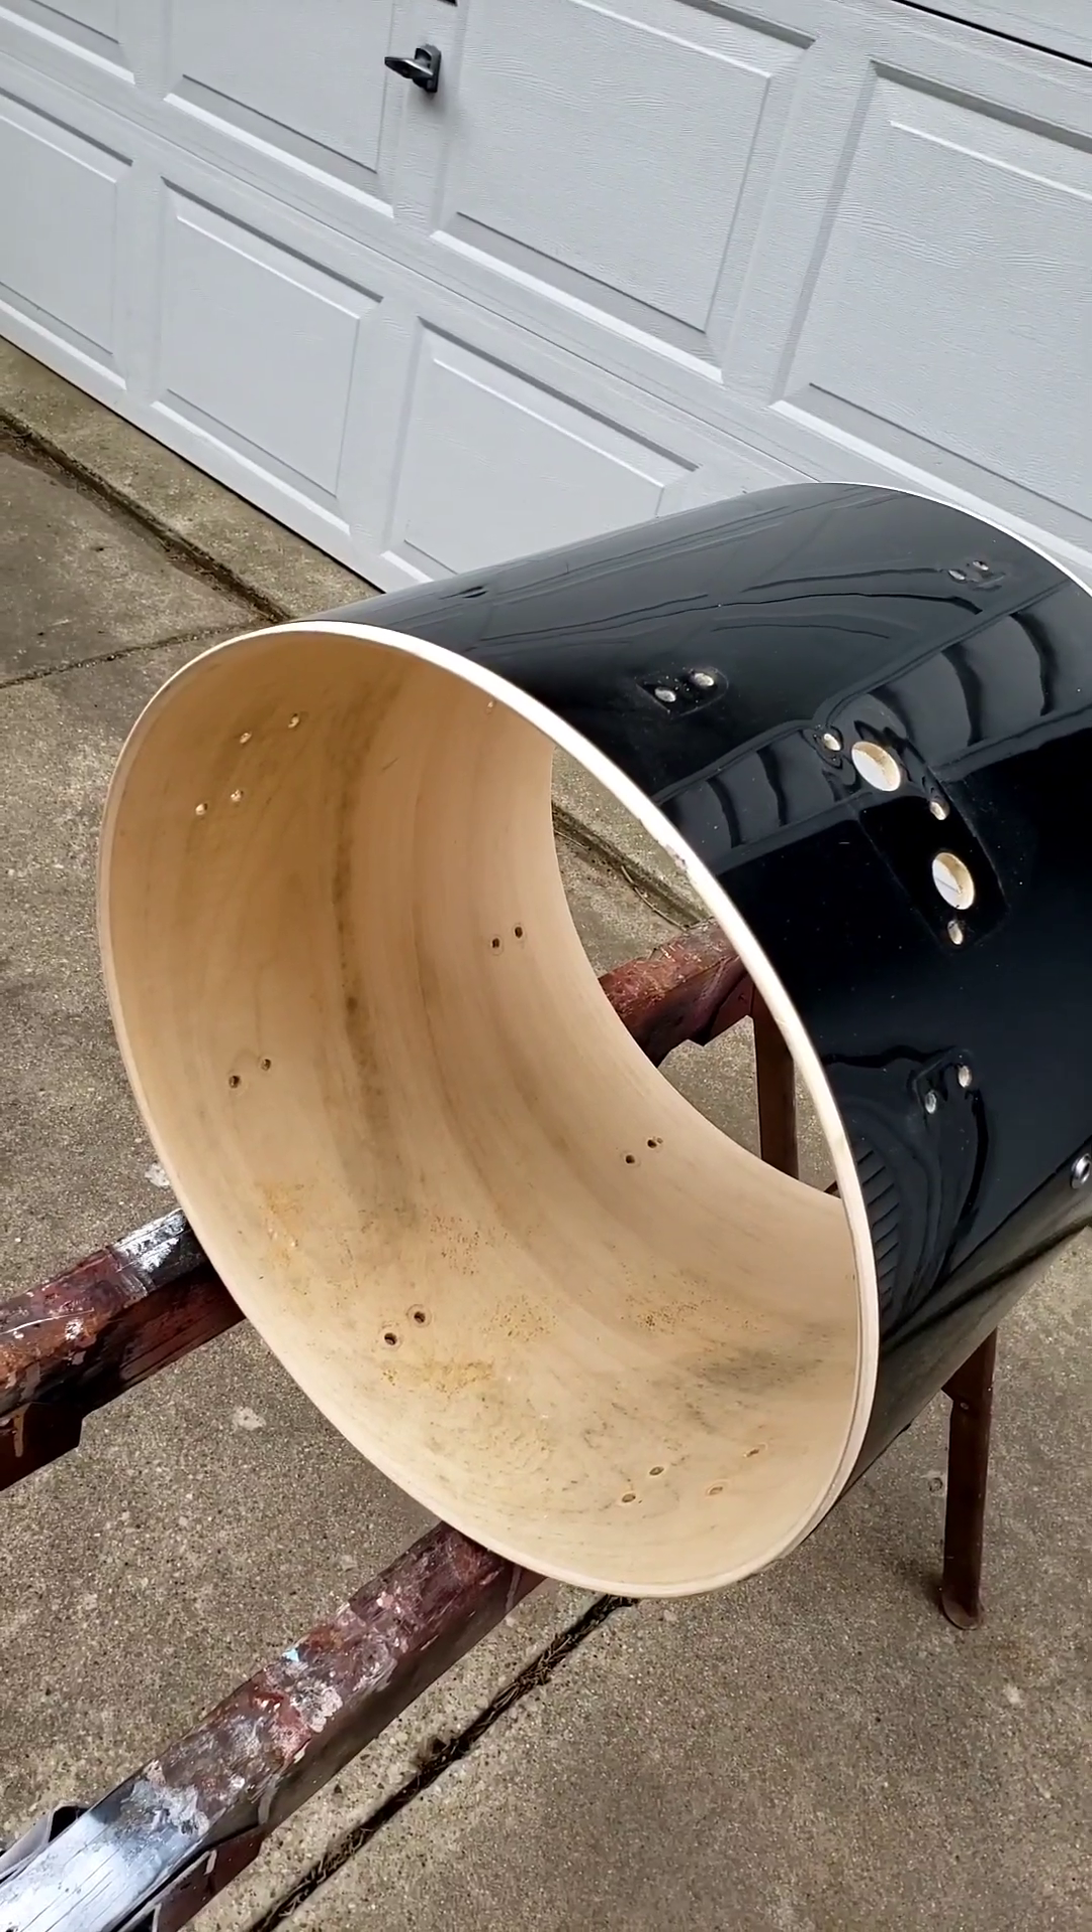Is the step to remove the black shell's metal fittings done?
Yes.